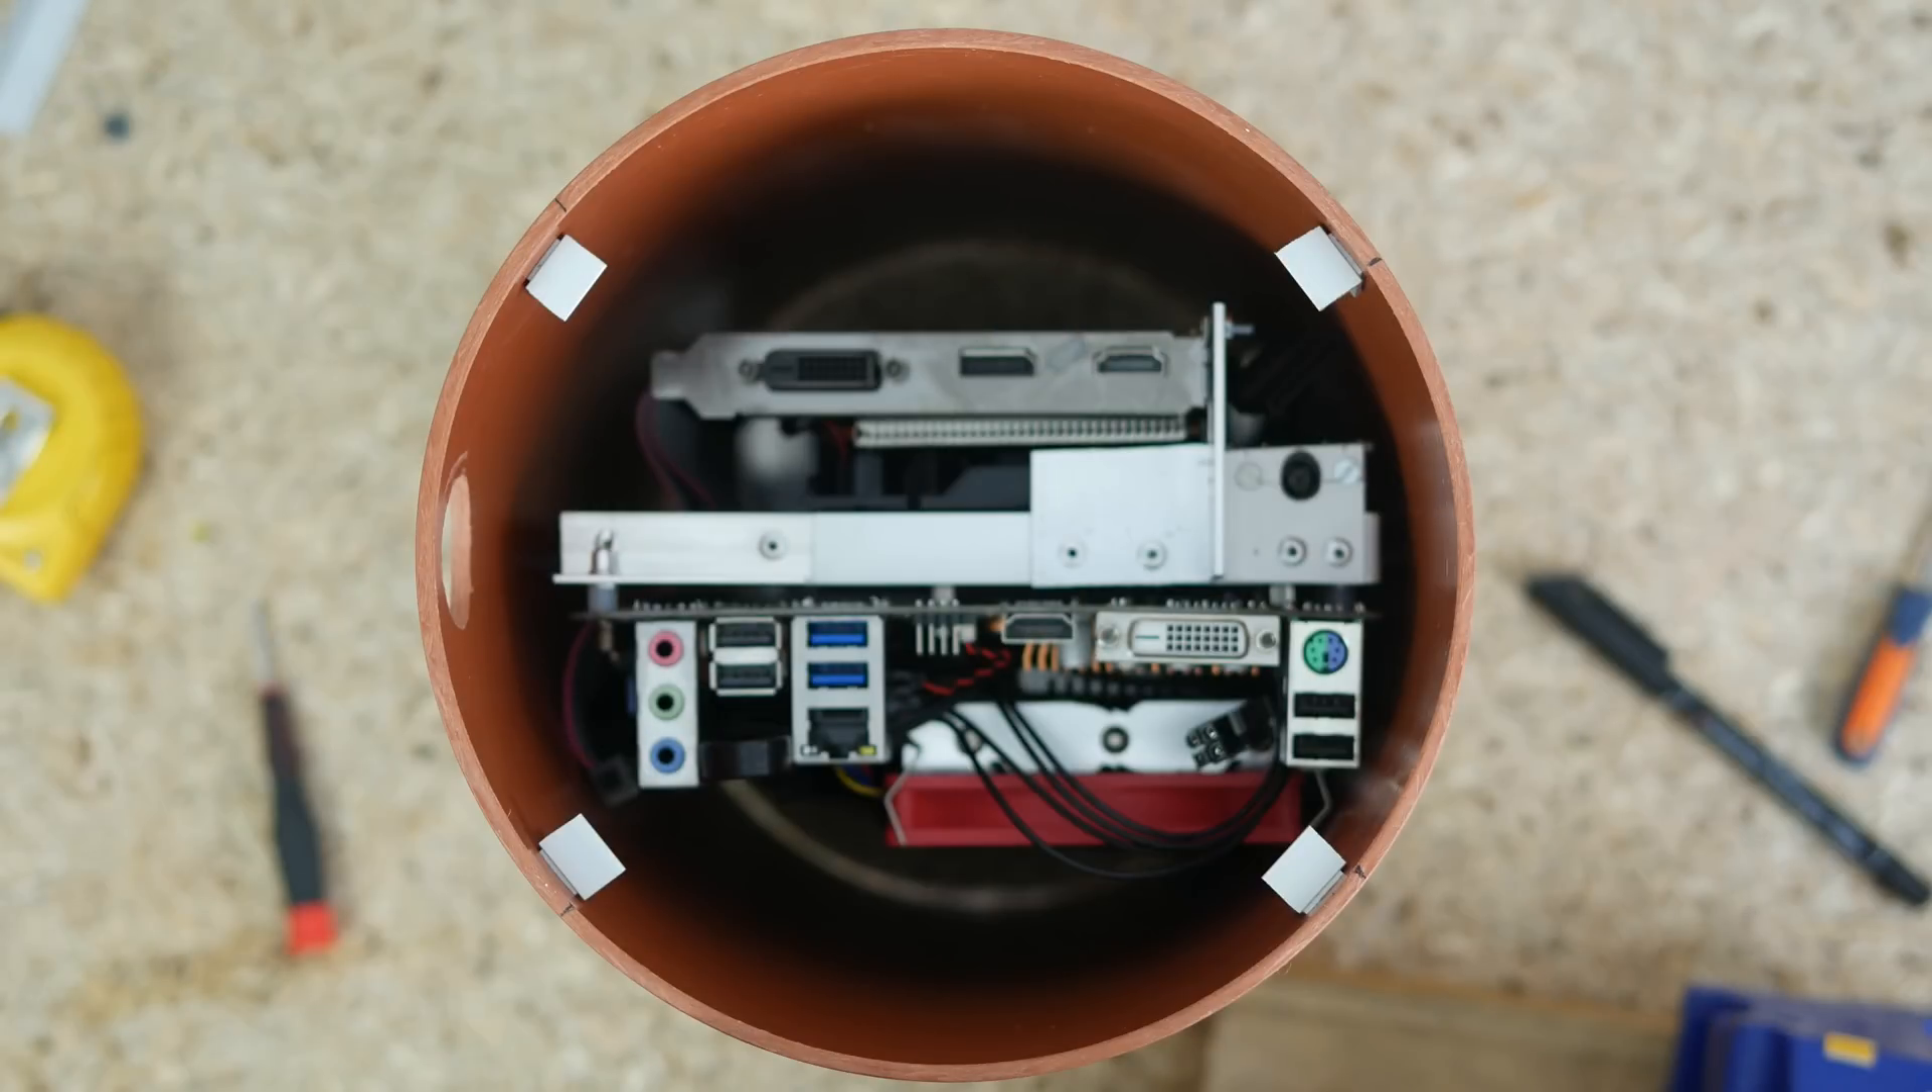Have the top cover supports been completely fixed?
Yes.